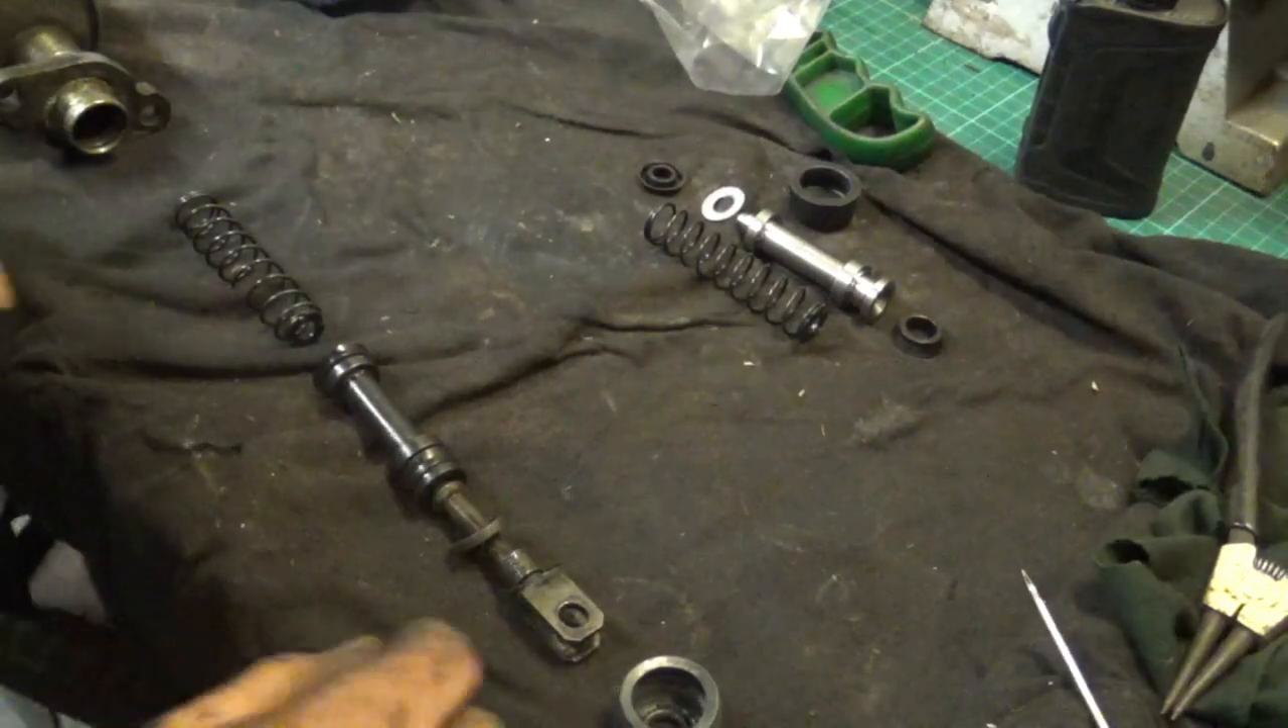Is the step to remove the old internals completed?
Yes.